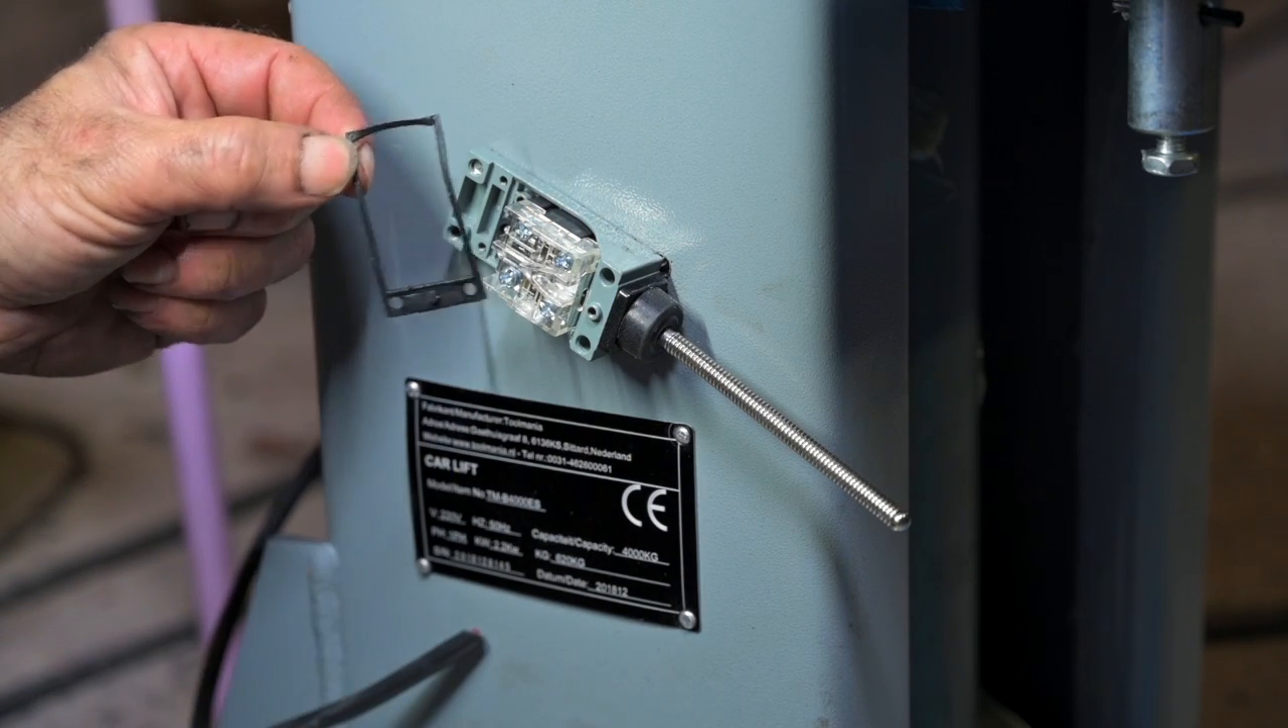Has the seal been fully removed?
Yes.